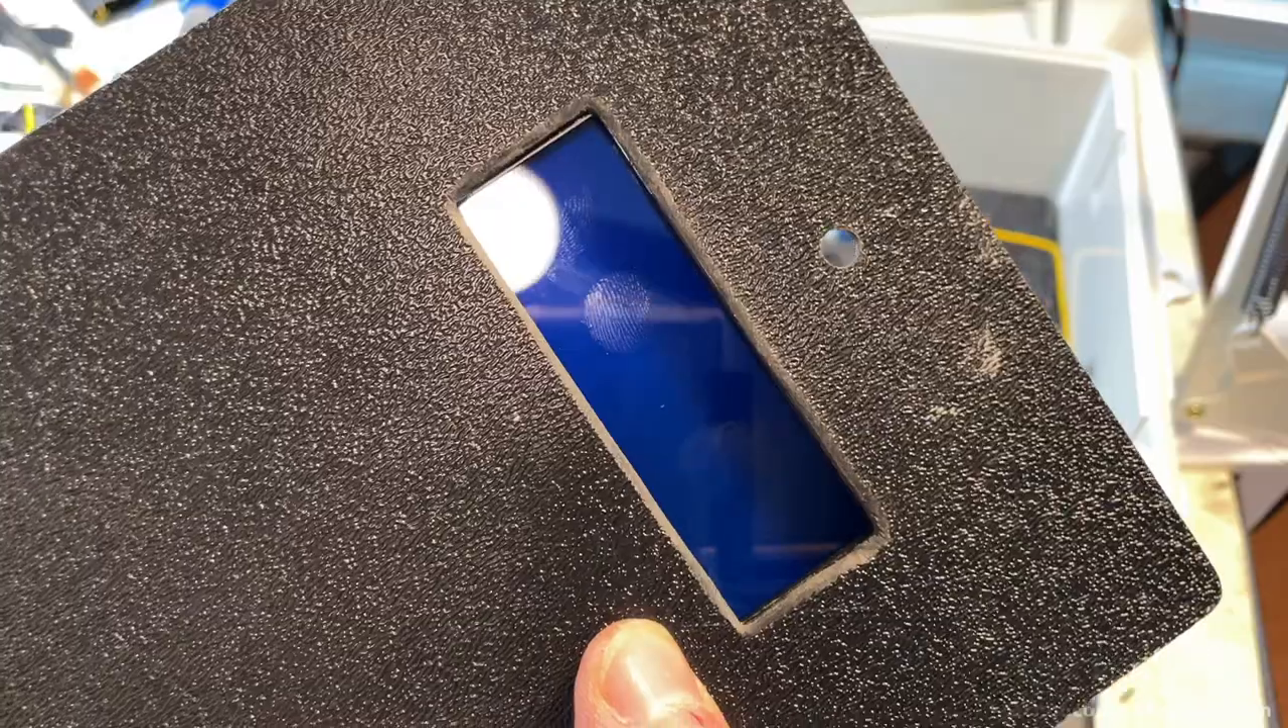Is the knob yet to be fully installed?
Yes.